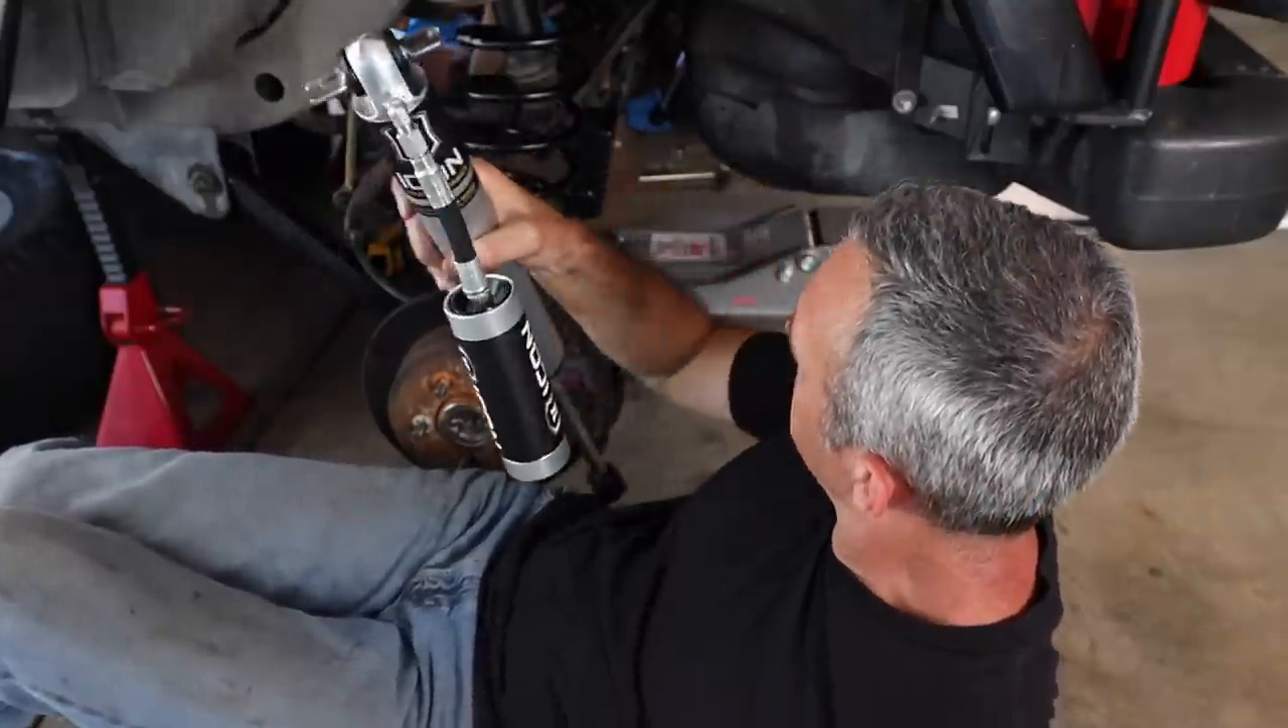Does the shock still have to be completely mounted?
Yes.